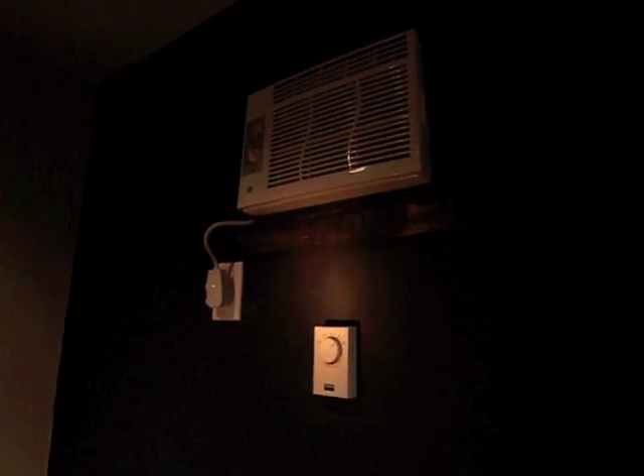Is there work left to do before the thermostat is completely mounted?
No.